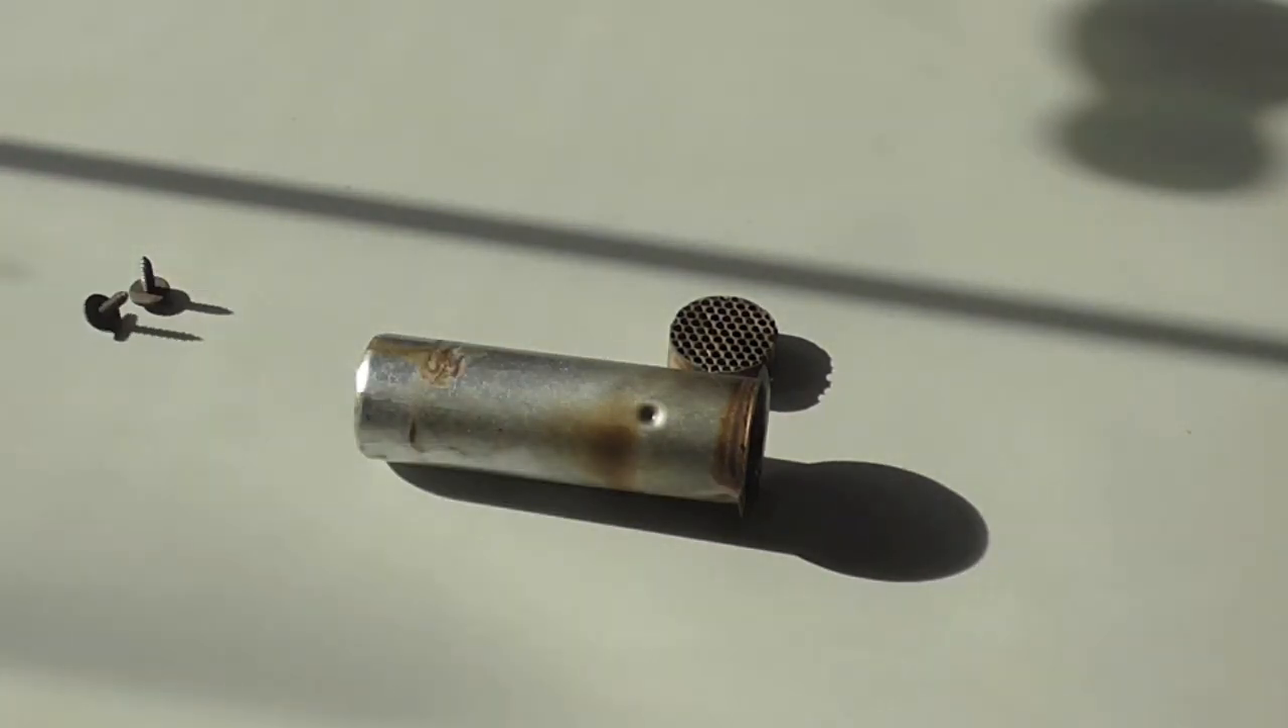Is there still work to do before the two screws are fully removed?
No.